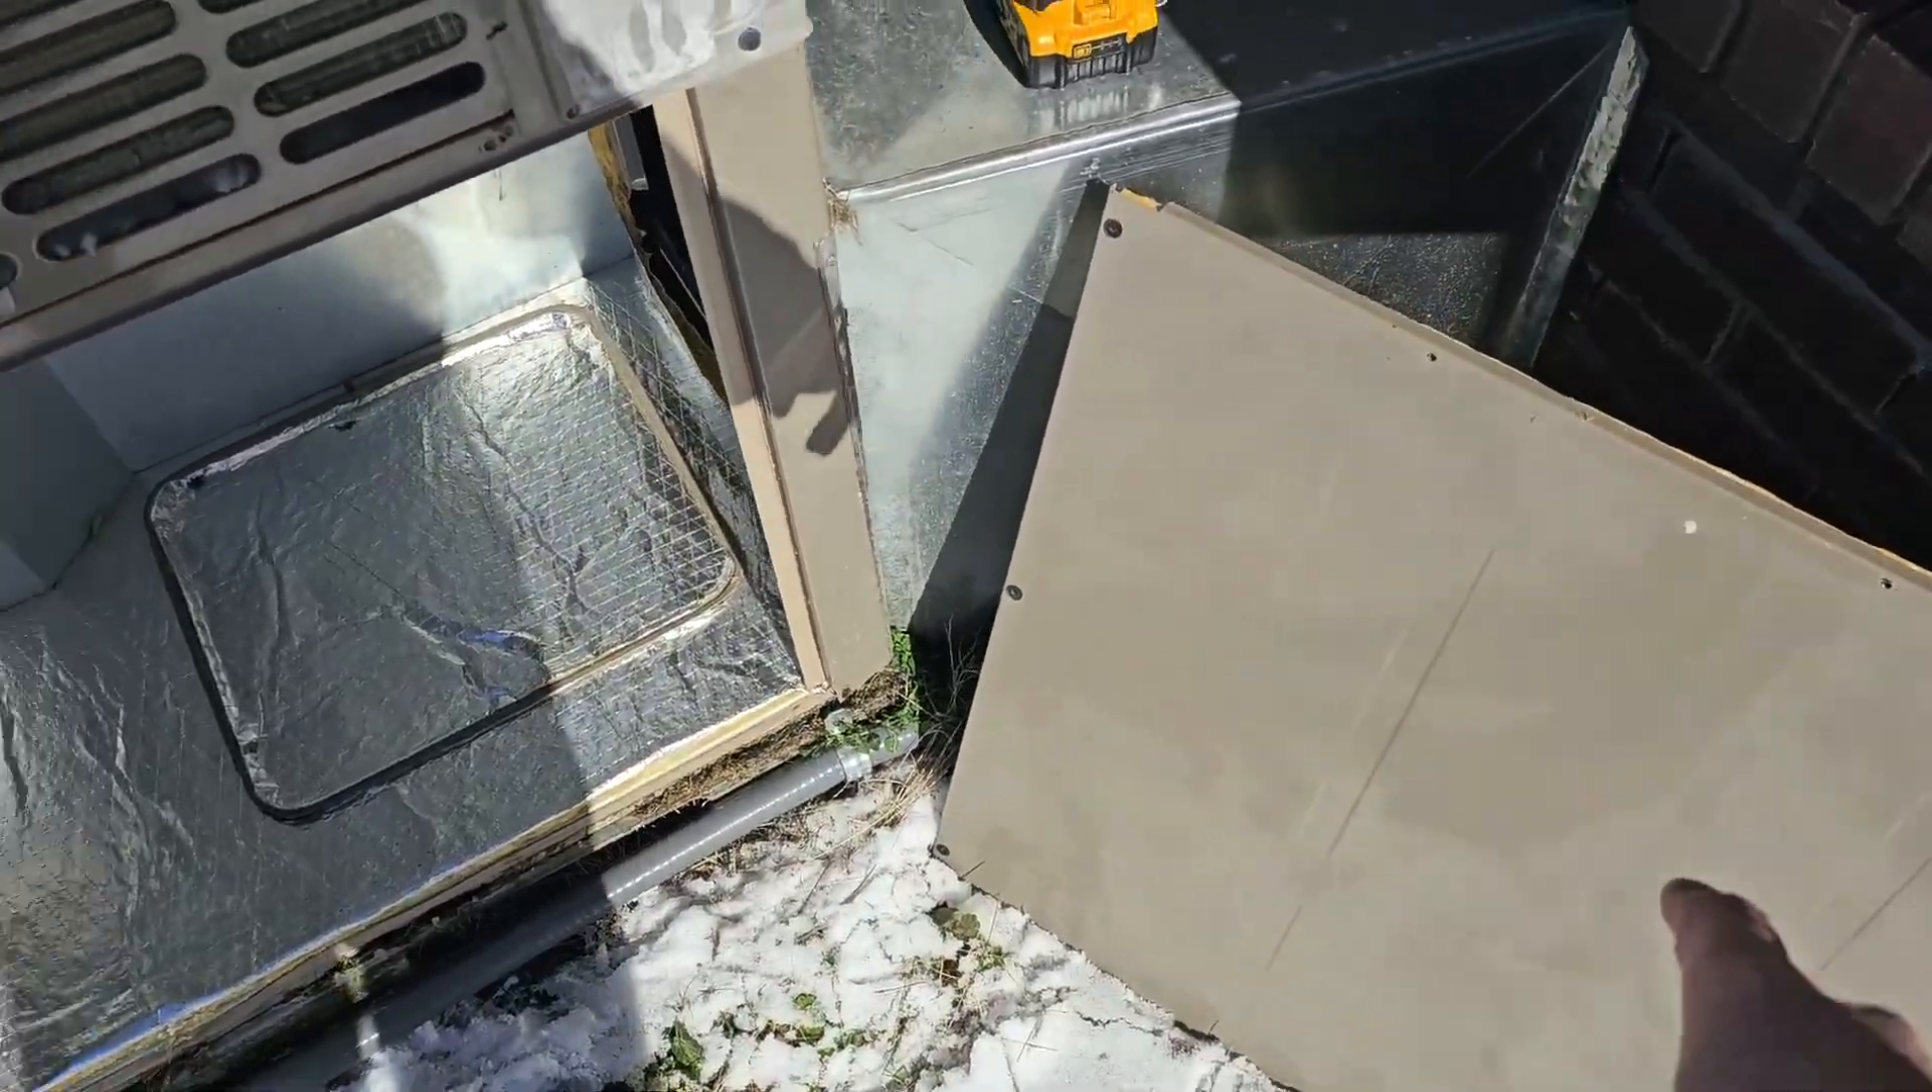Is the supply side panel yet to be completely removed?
No.